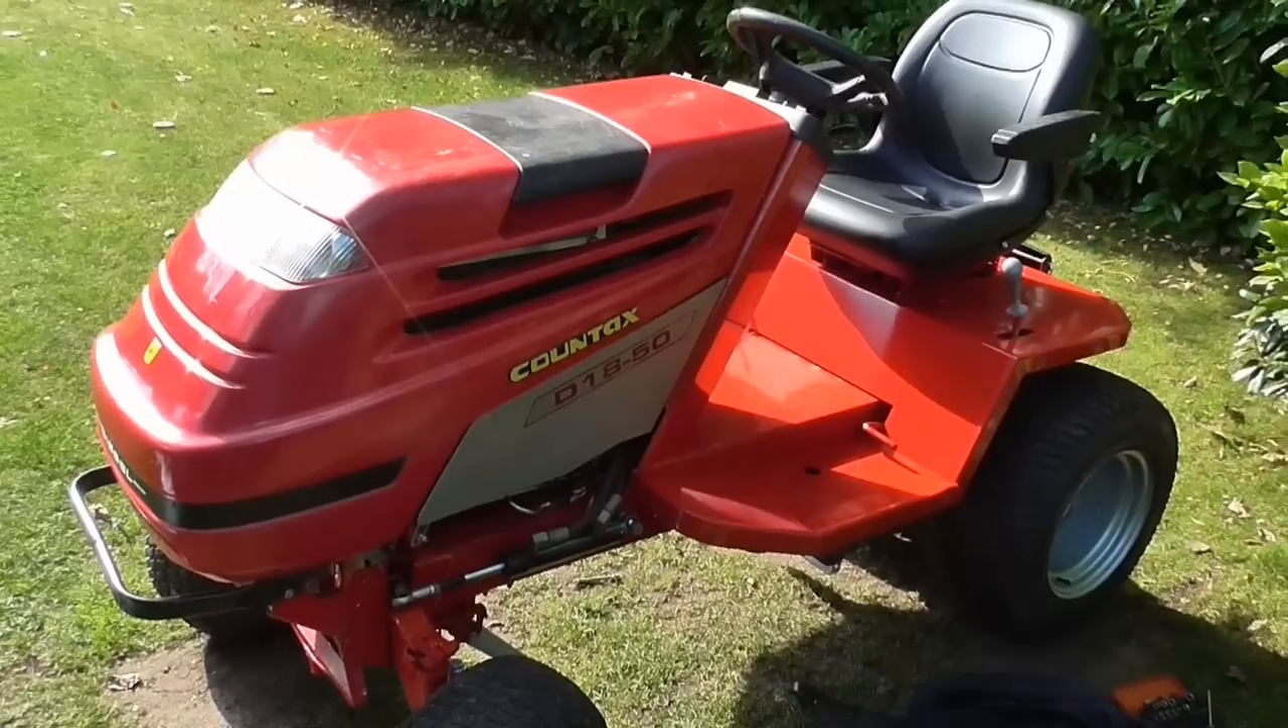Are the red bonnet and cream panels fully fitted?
Yes.